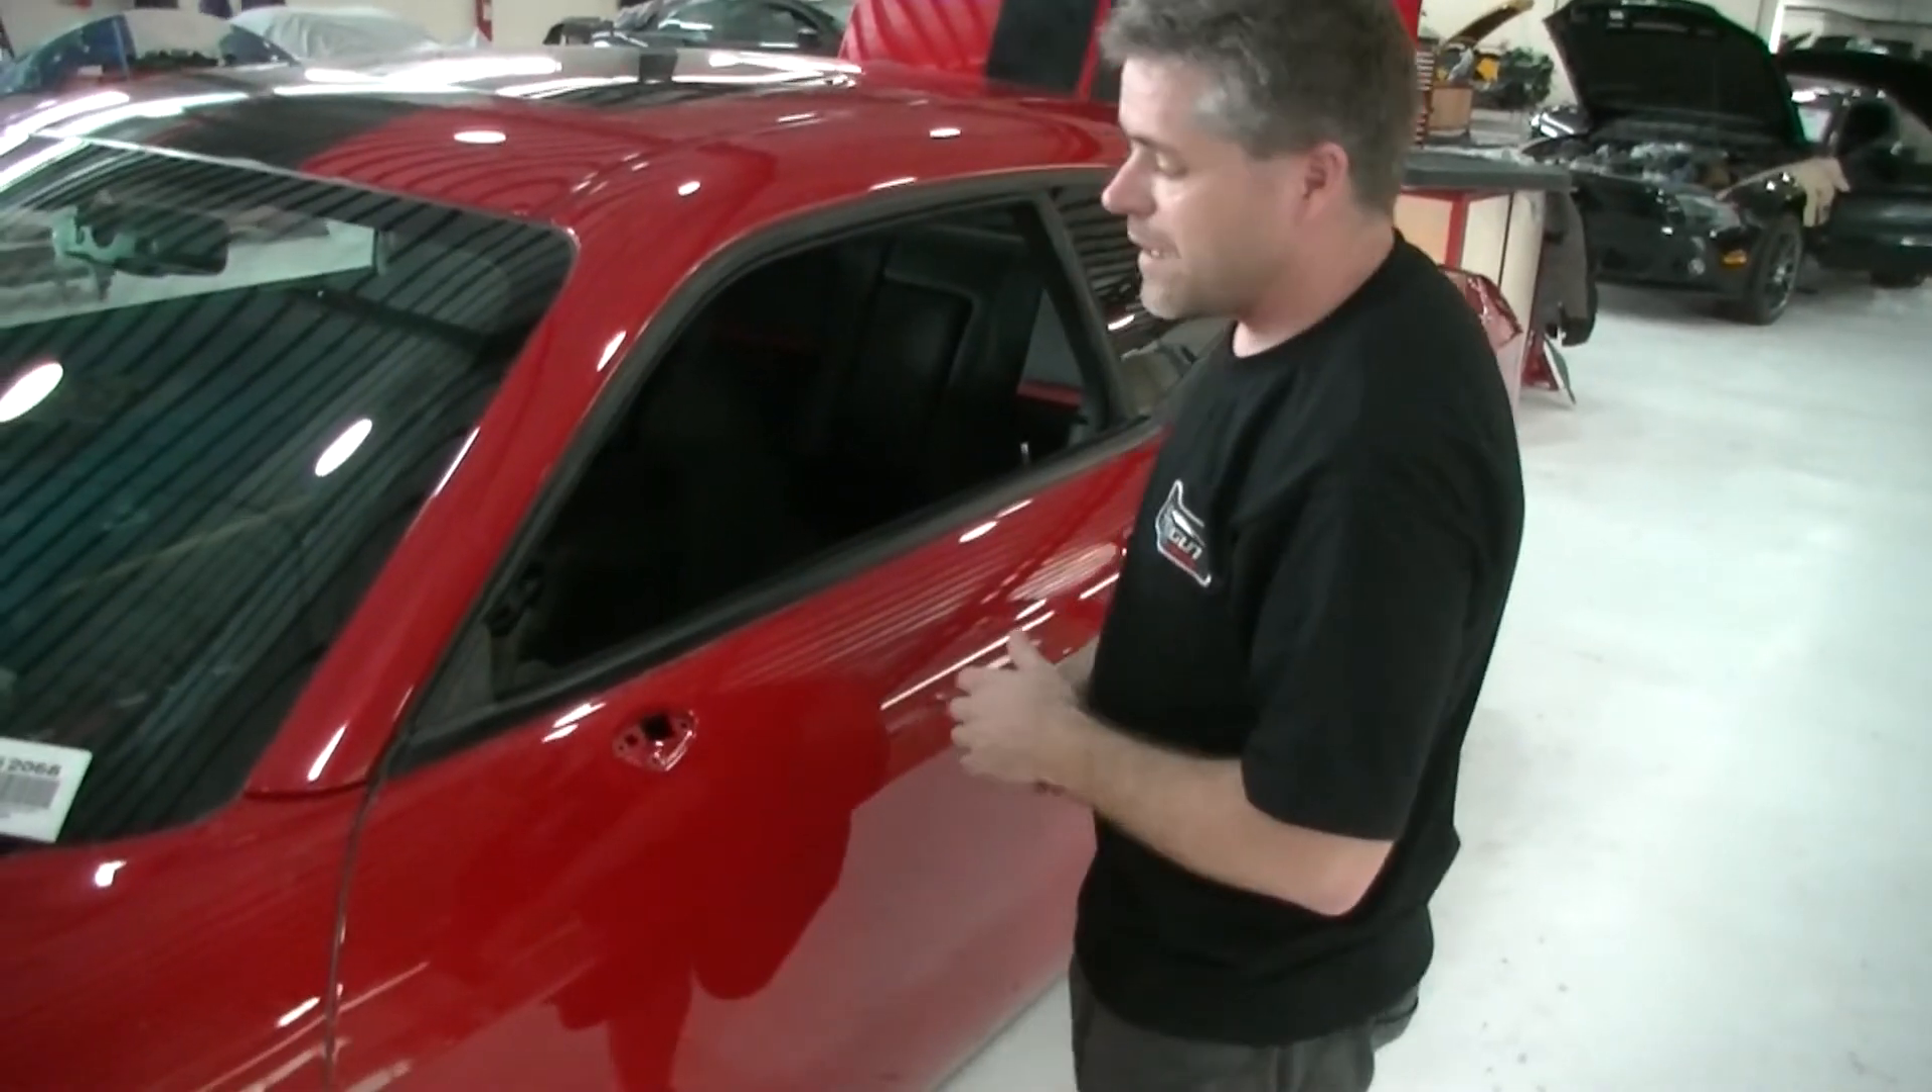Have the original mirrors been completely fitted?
No.